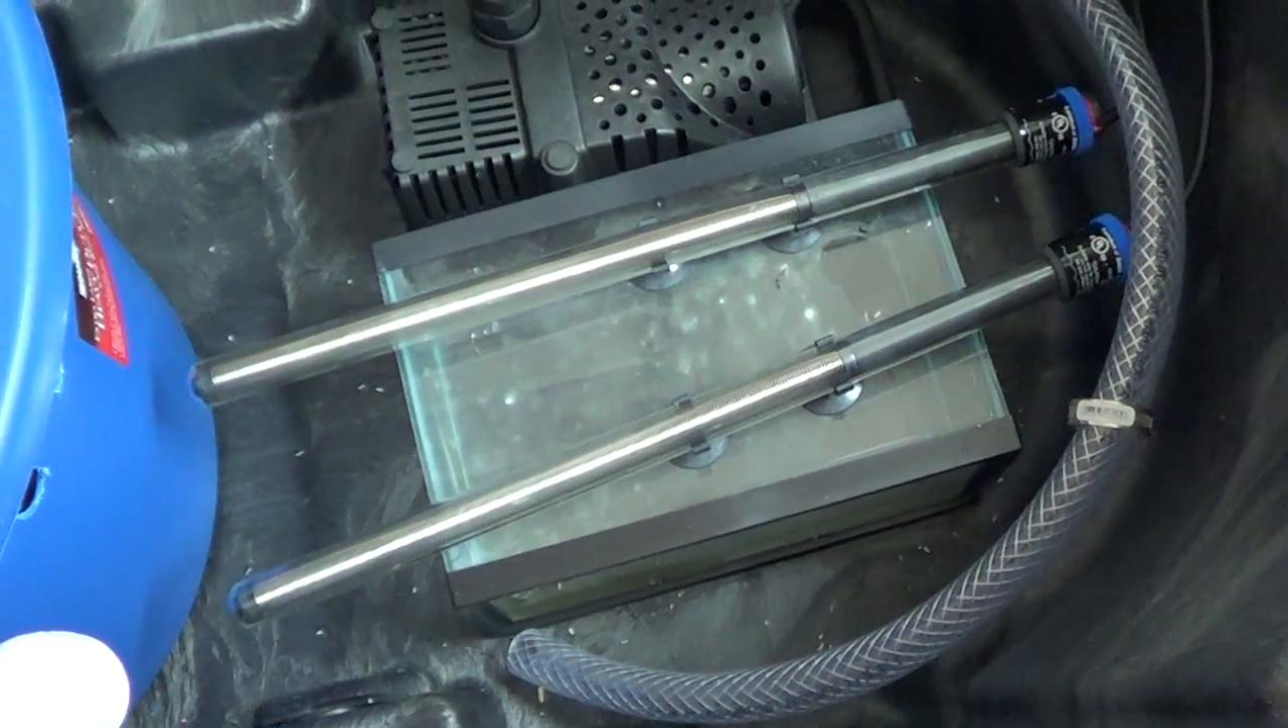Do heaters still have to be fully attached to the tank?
No.